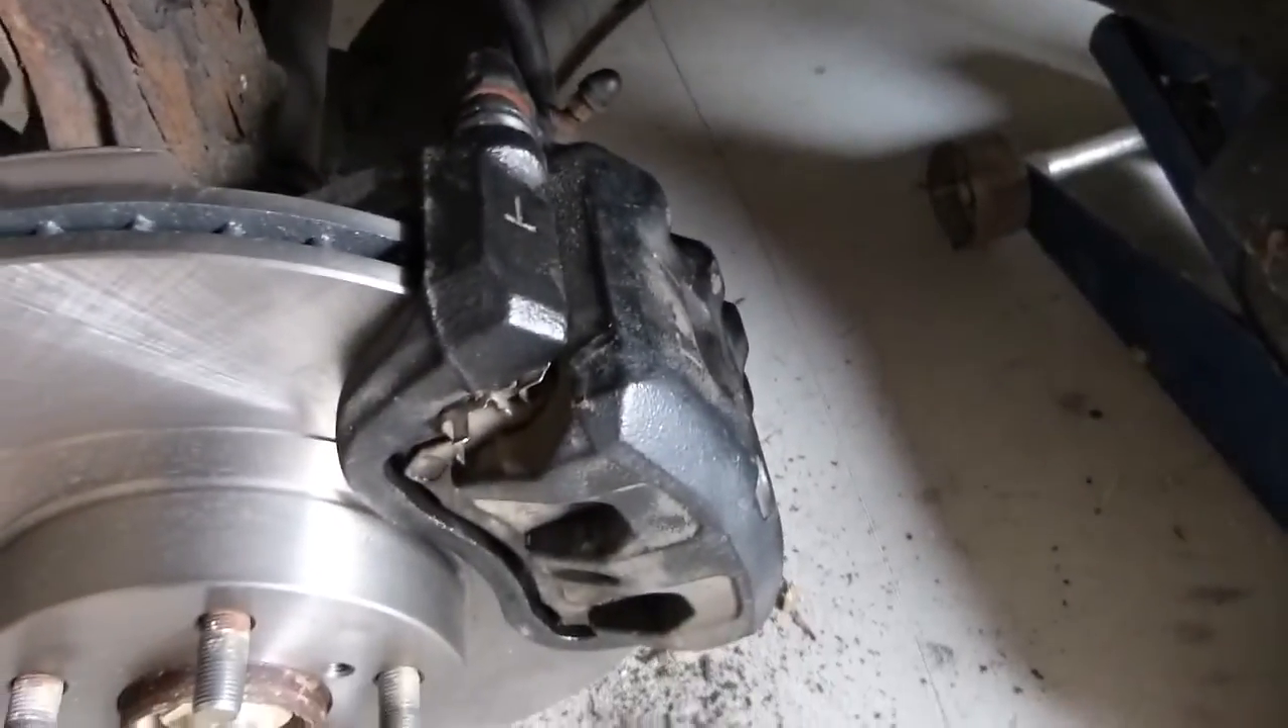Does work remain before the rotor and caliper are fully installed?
No.